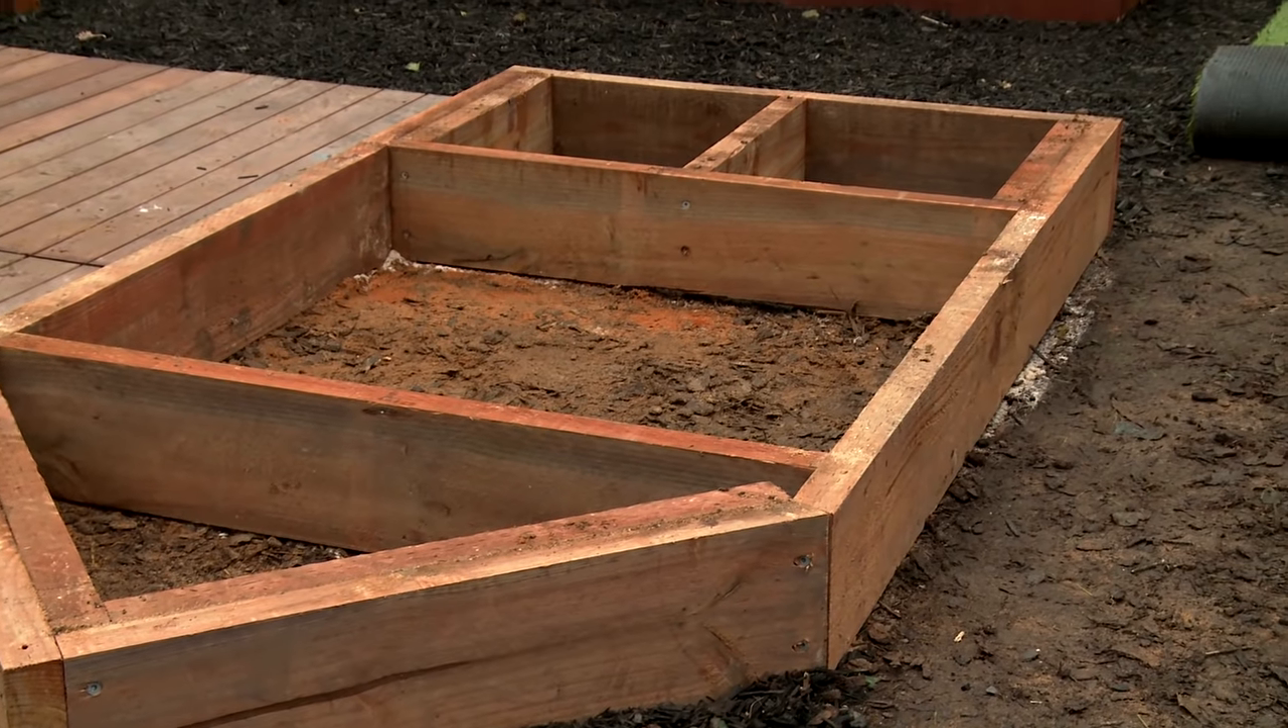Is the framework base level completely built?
Yes.